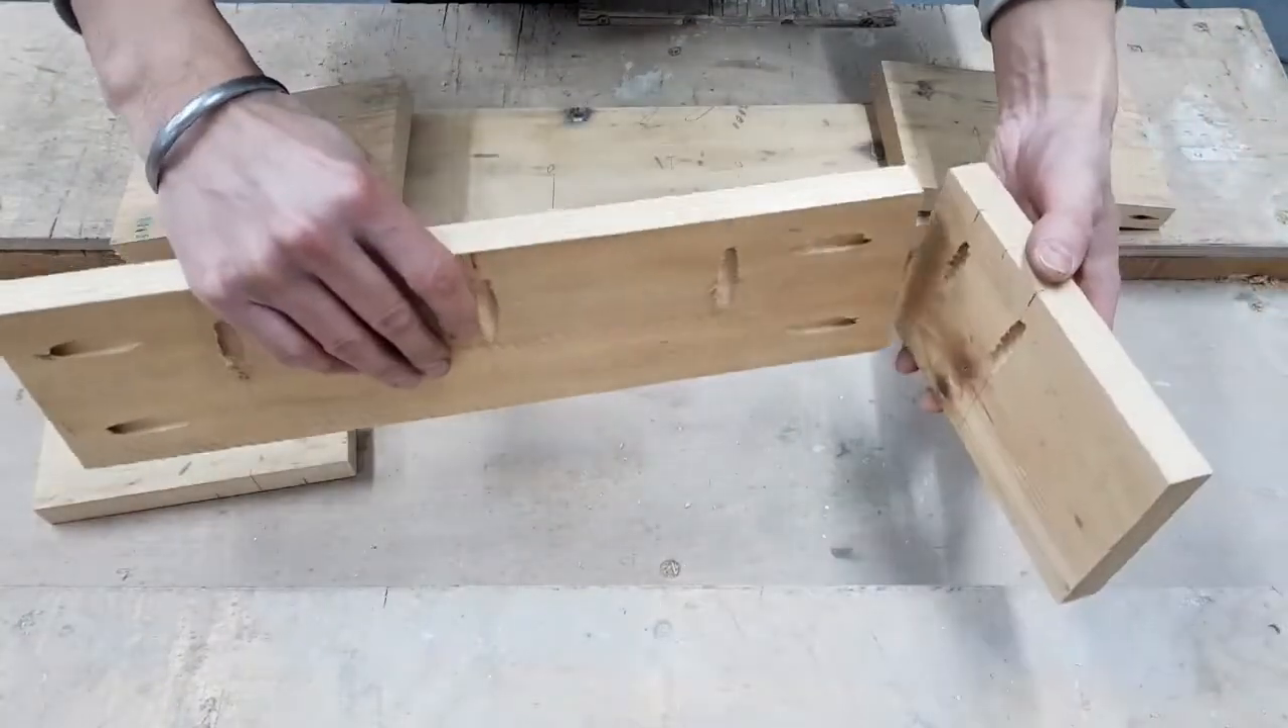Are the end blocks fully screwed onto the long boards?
No.